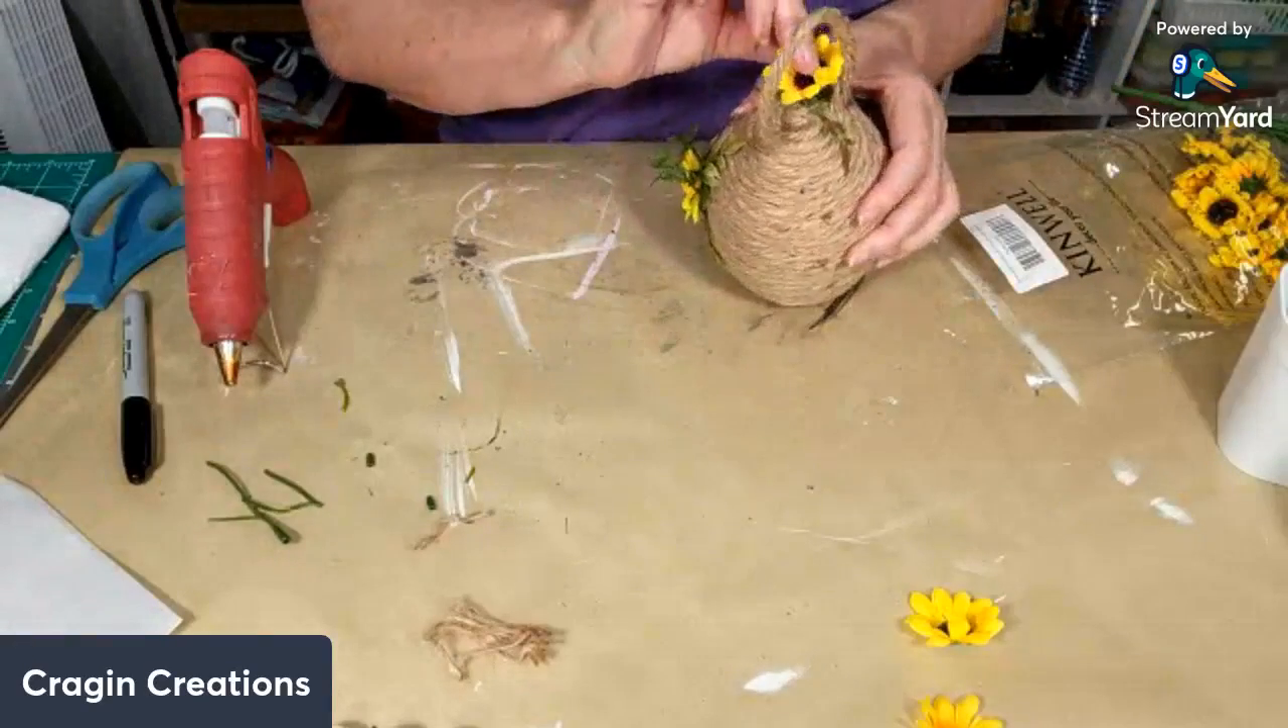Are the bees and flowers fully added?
No.